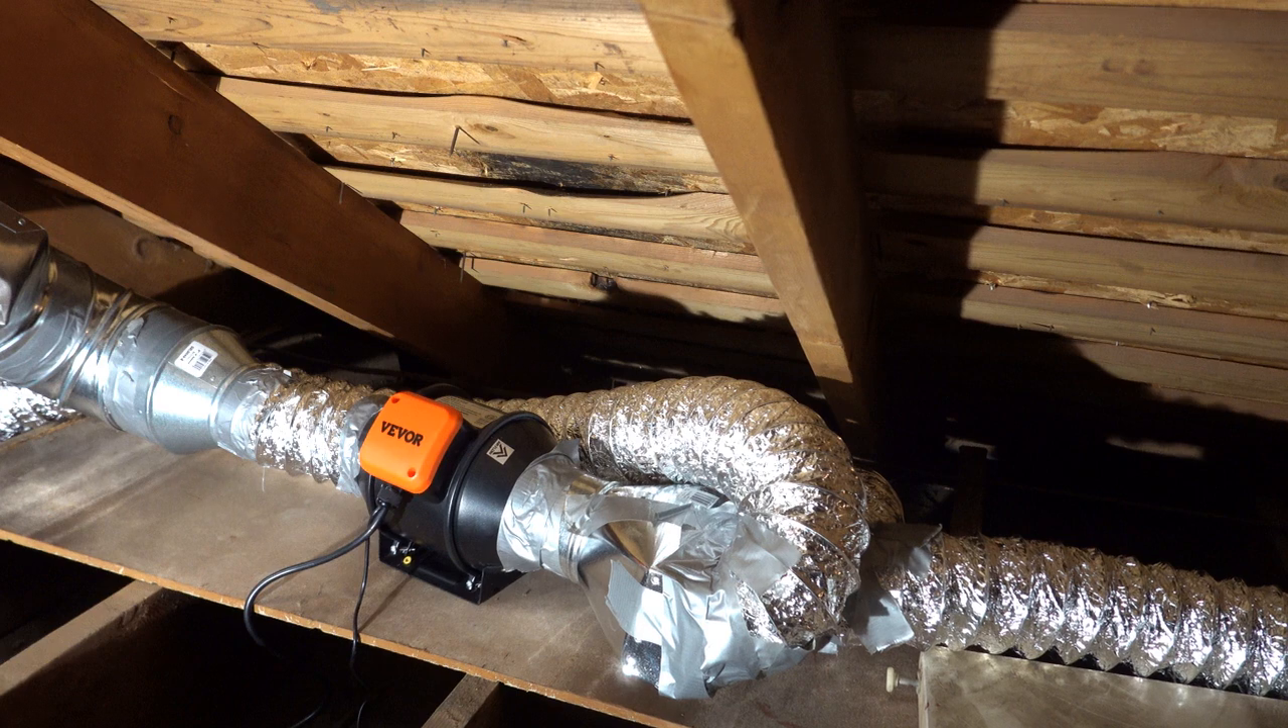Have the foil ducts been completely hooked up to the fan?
Yes.